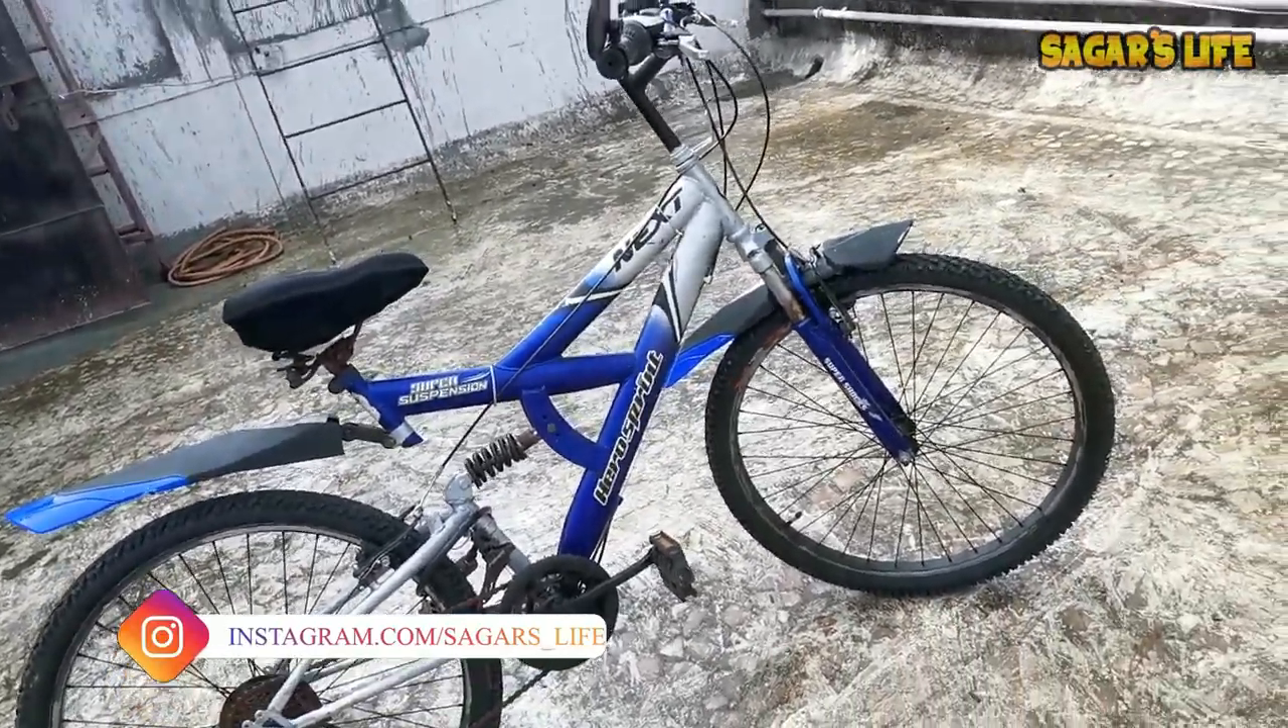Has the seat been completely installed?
Yes.